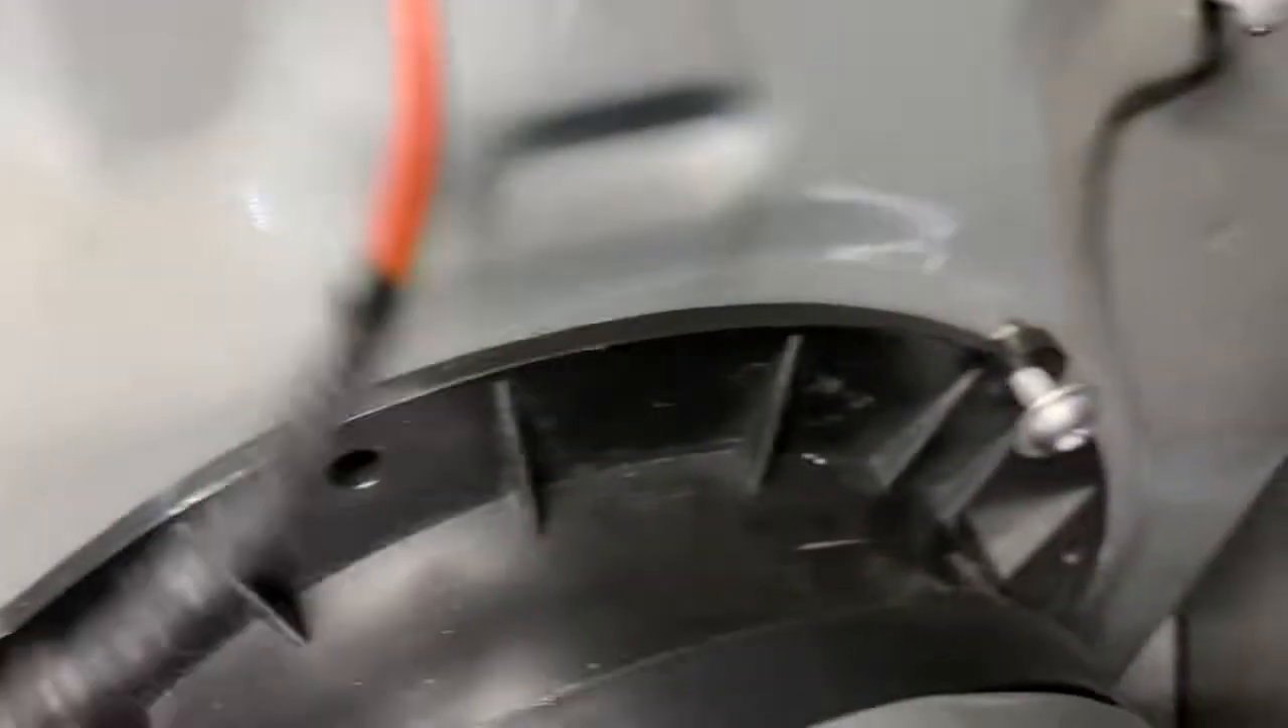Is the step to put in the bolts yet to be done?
Yes.